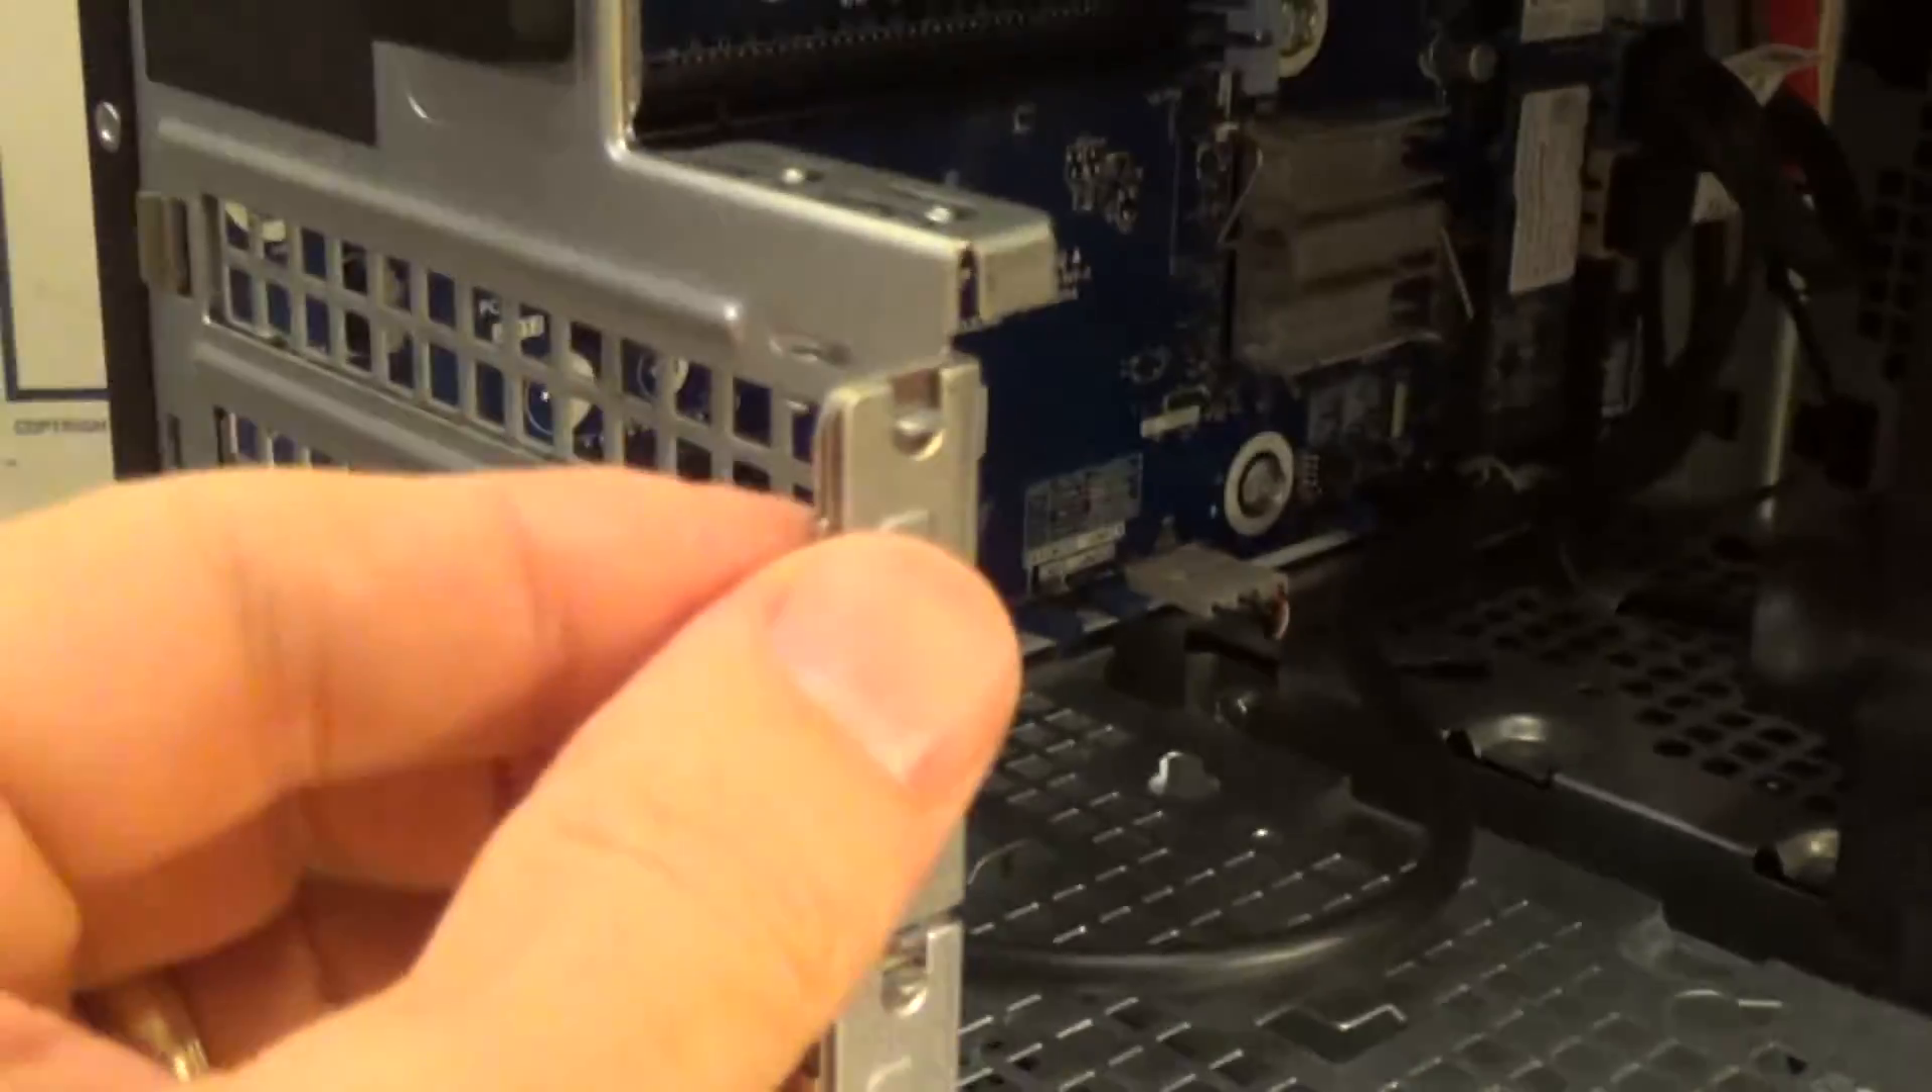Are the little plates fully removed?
No.